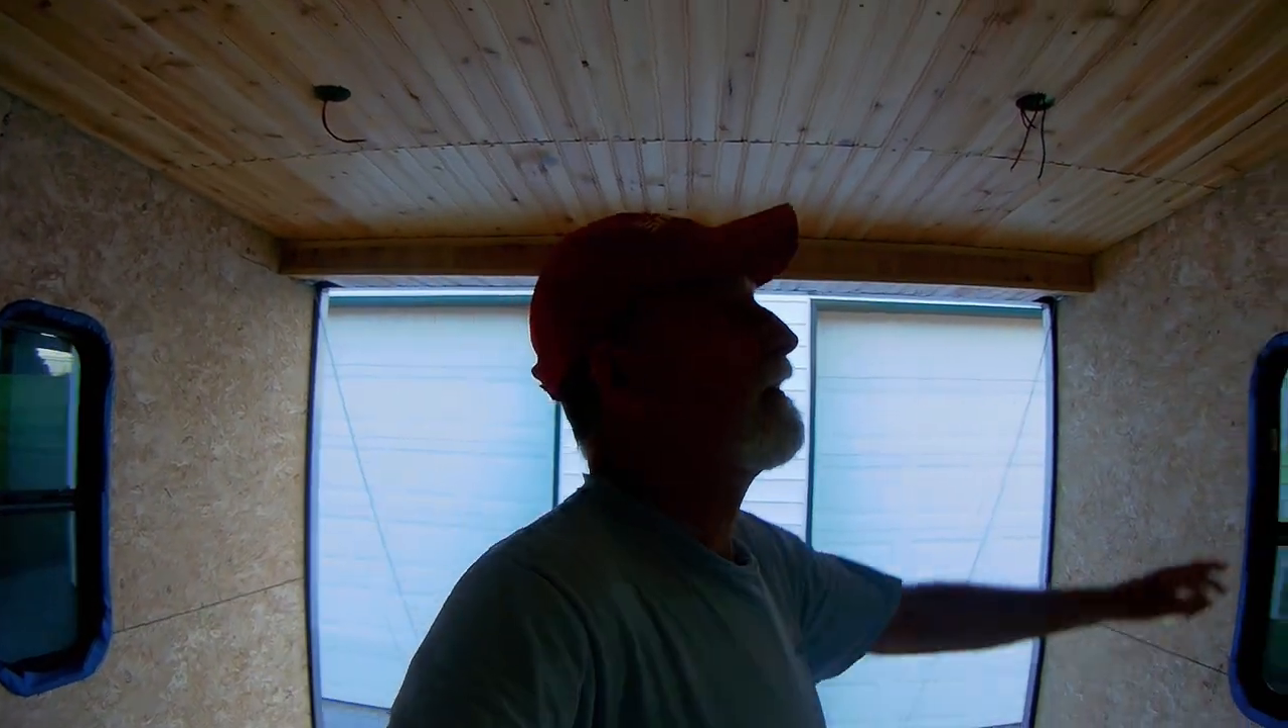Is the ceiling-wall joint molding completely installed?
No.